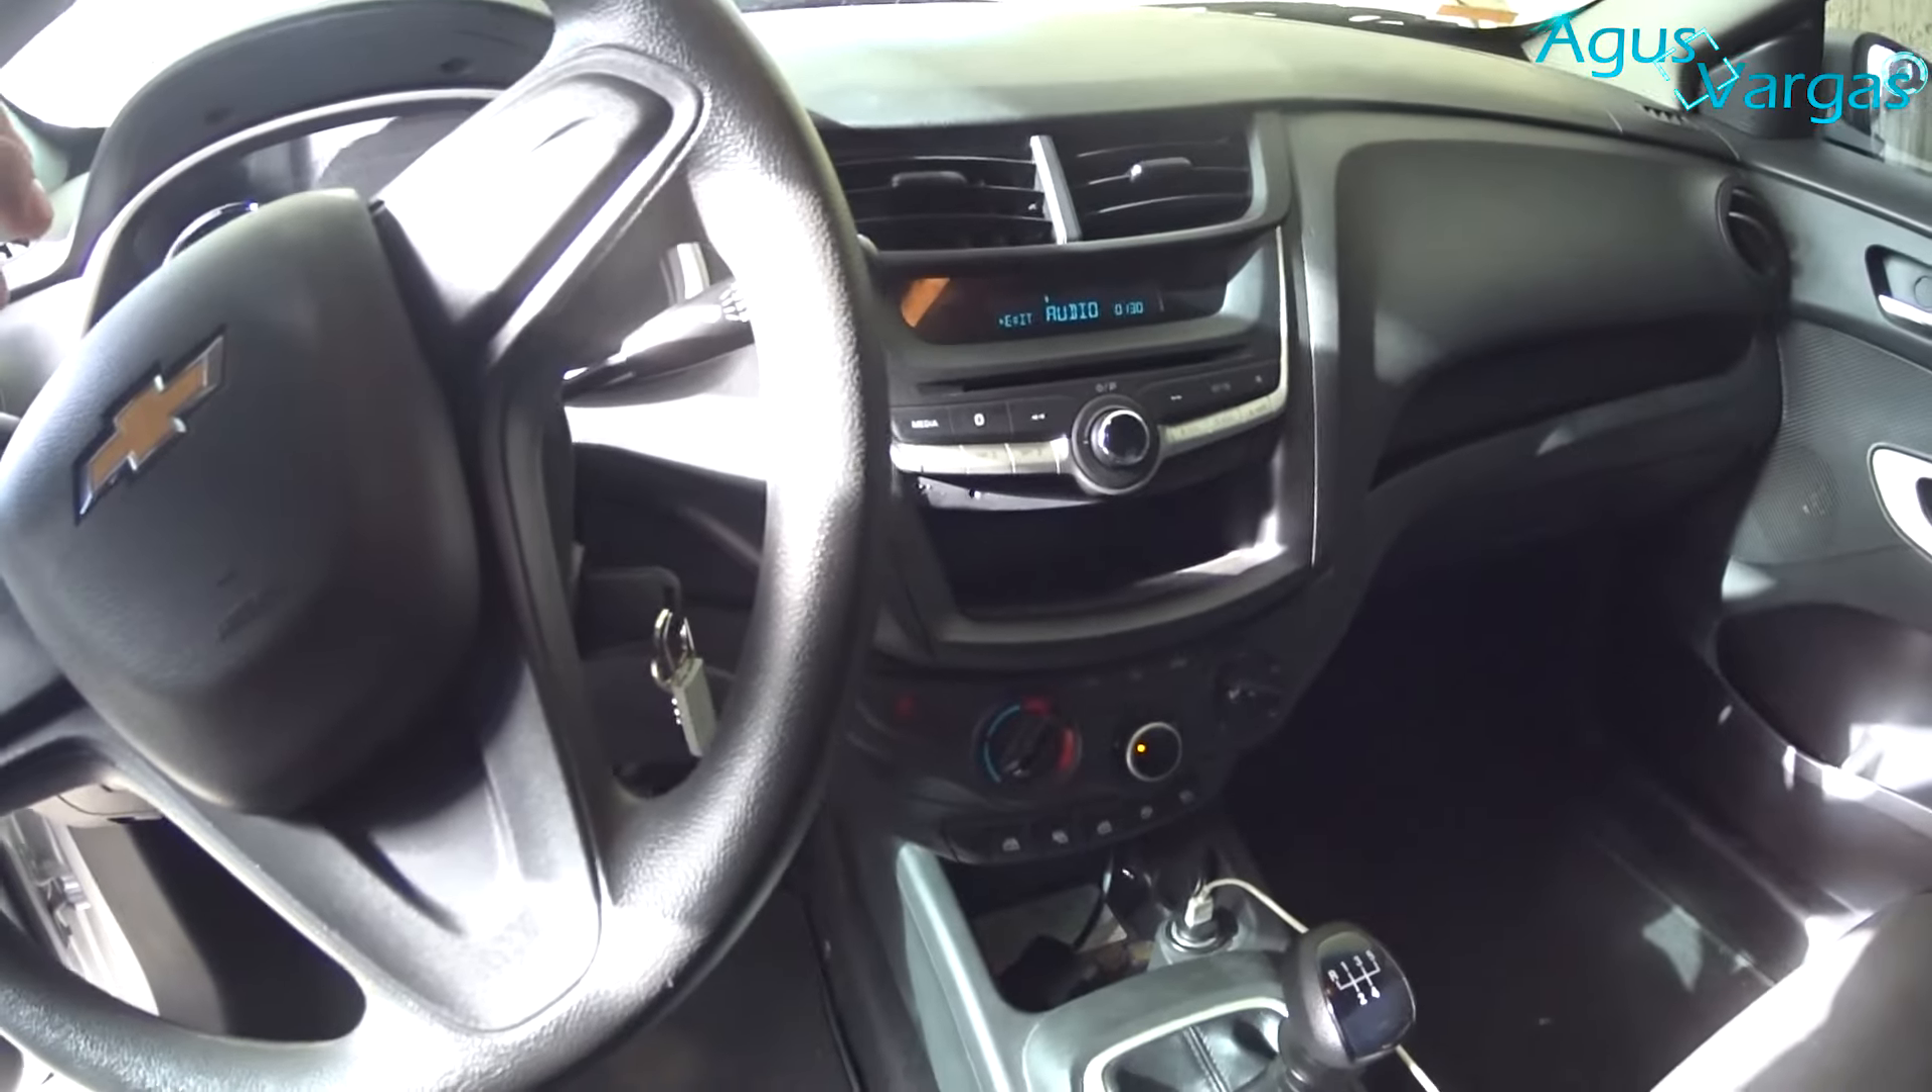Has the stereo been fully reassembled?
Yes.